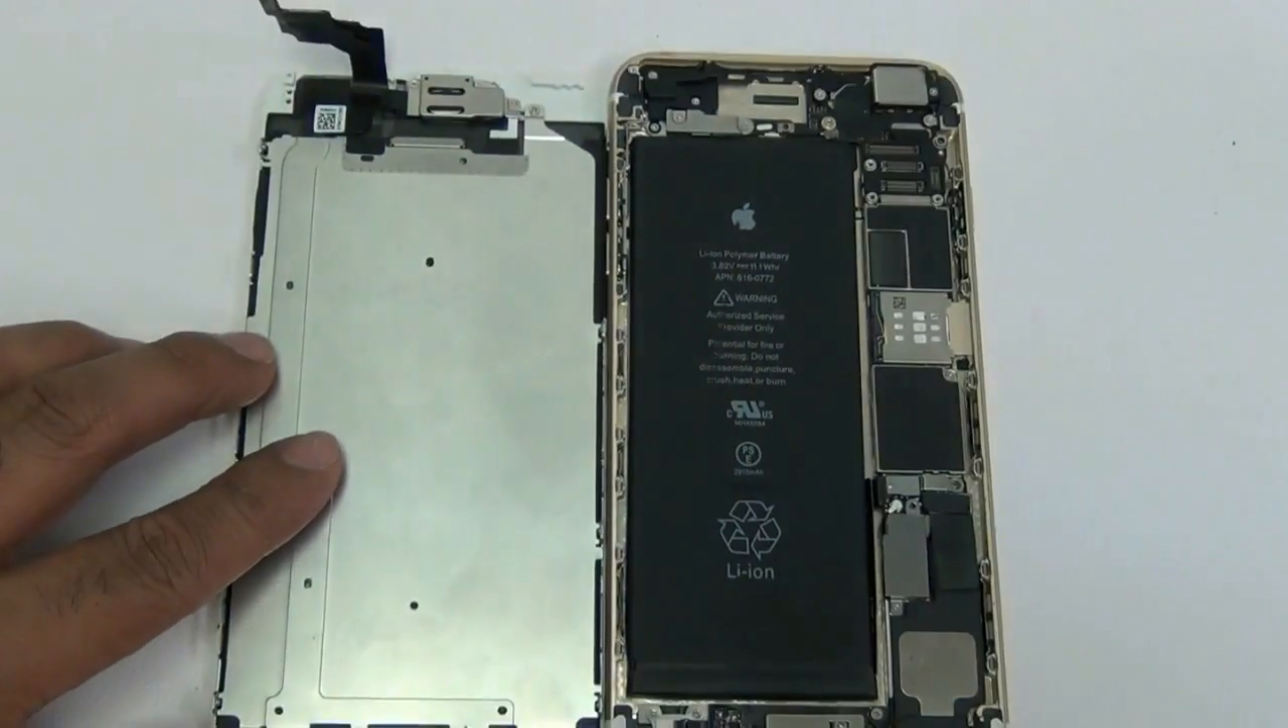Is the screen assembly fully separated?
Yes.